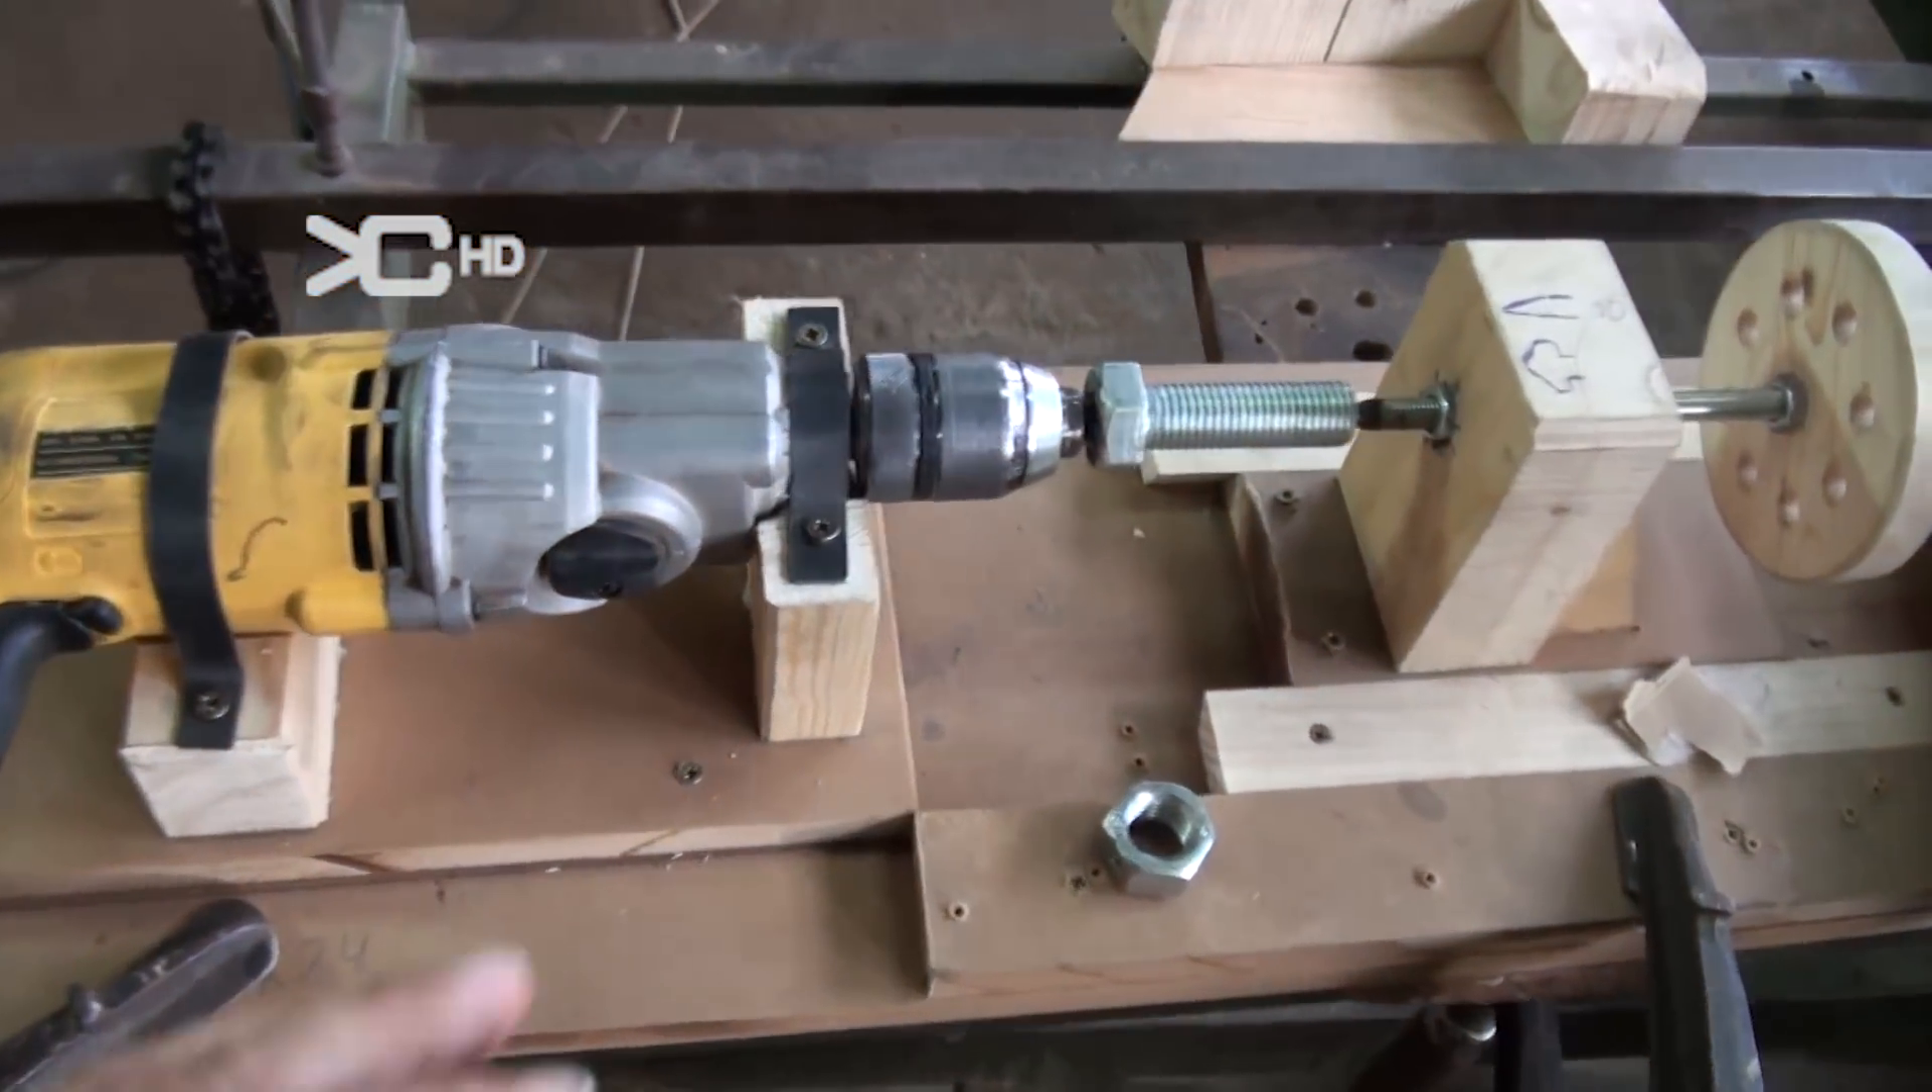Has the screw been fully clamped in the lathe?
Yes.